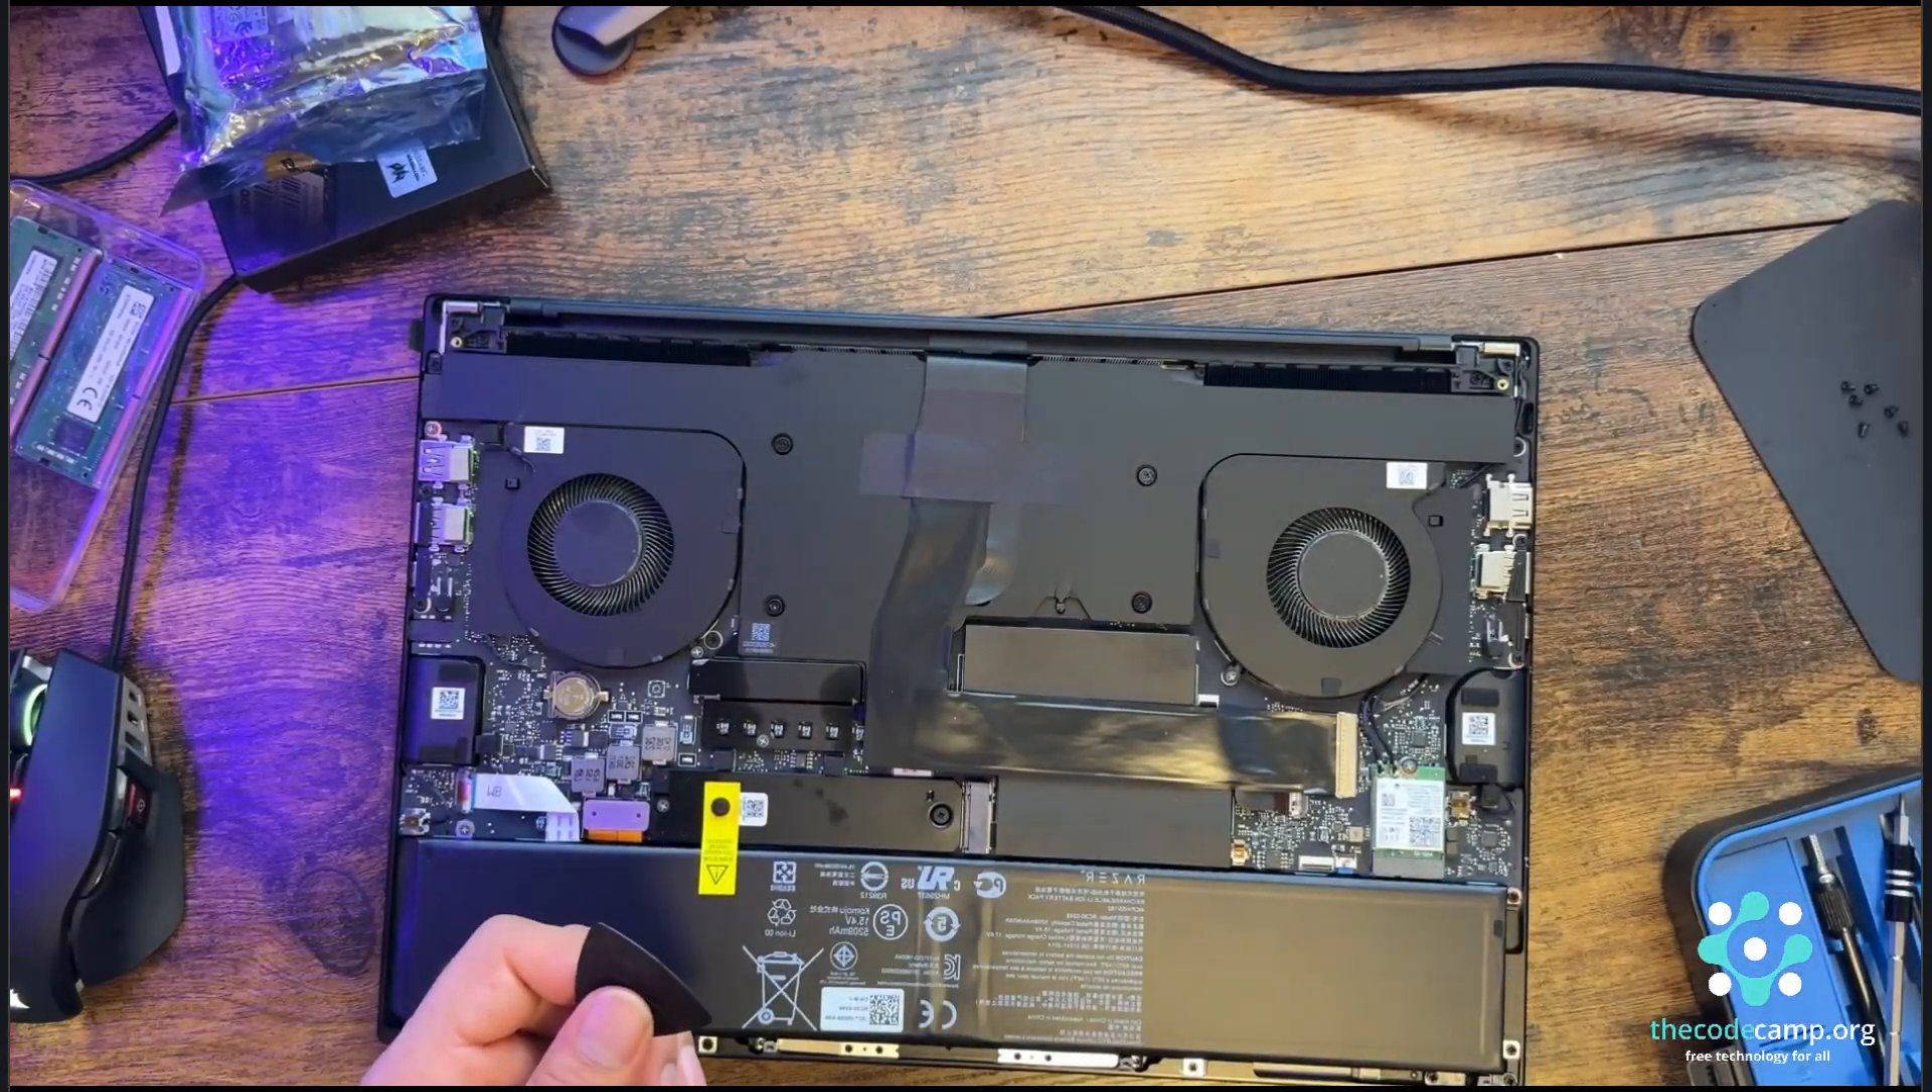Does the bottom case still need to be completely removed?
No.